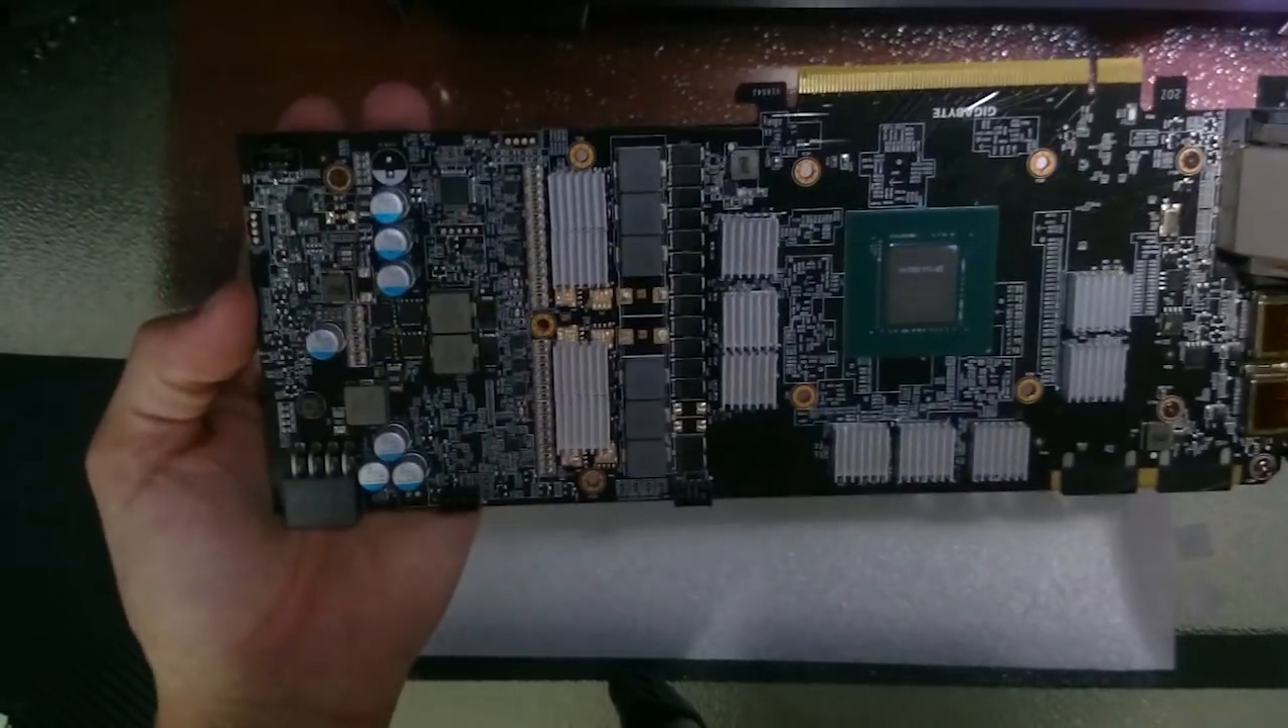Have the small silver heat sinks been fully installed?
Yes.